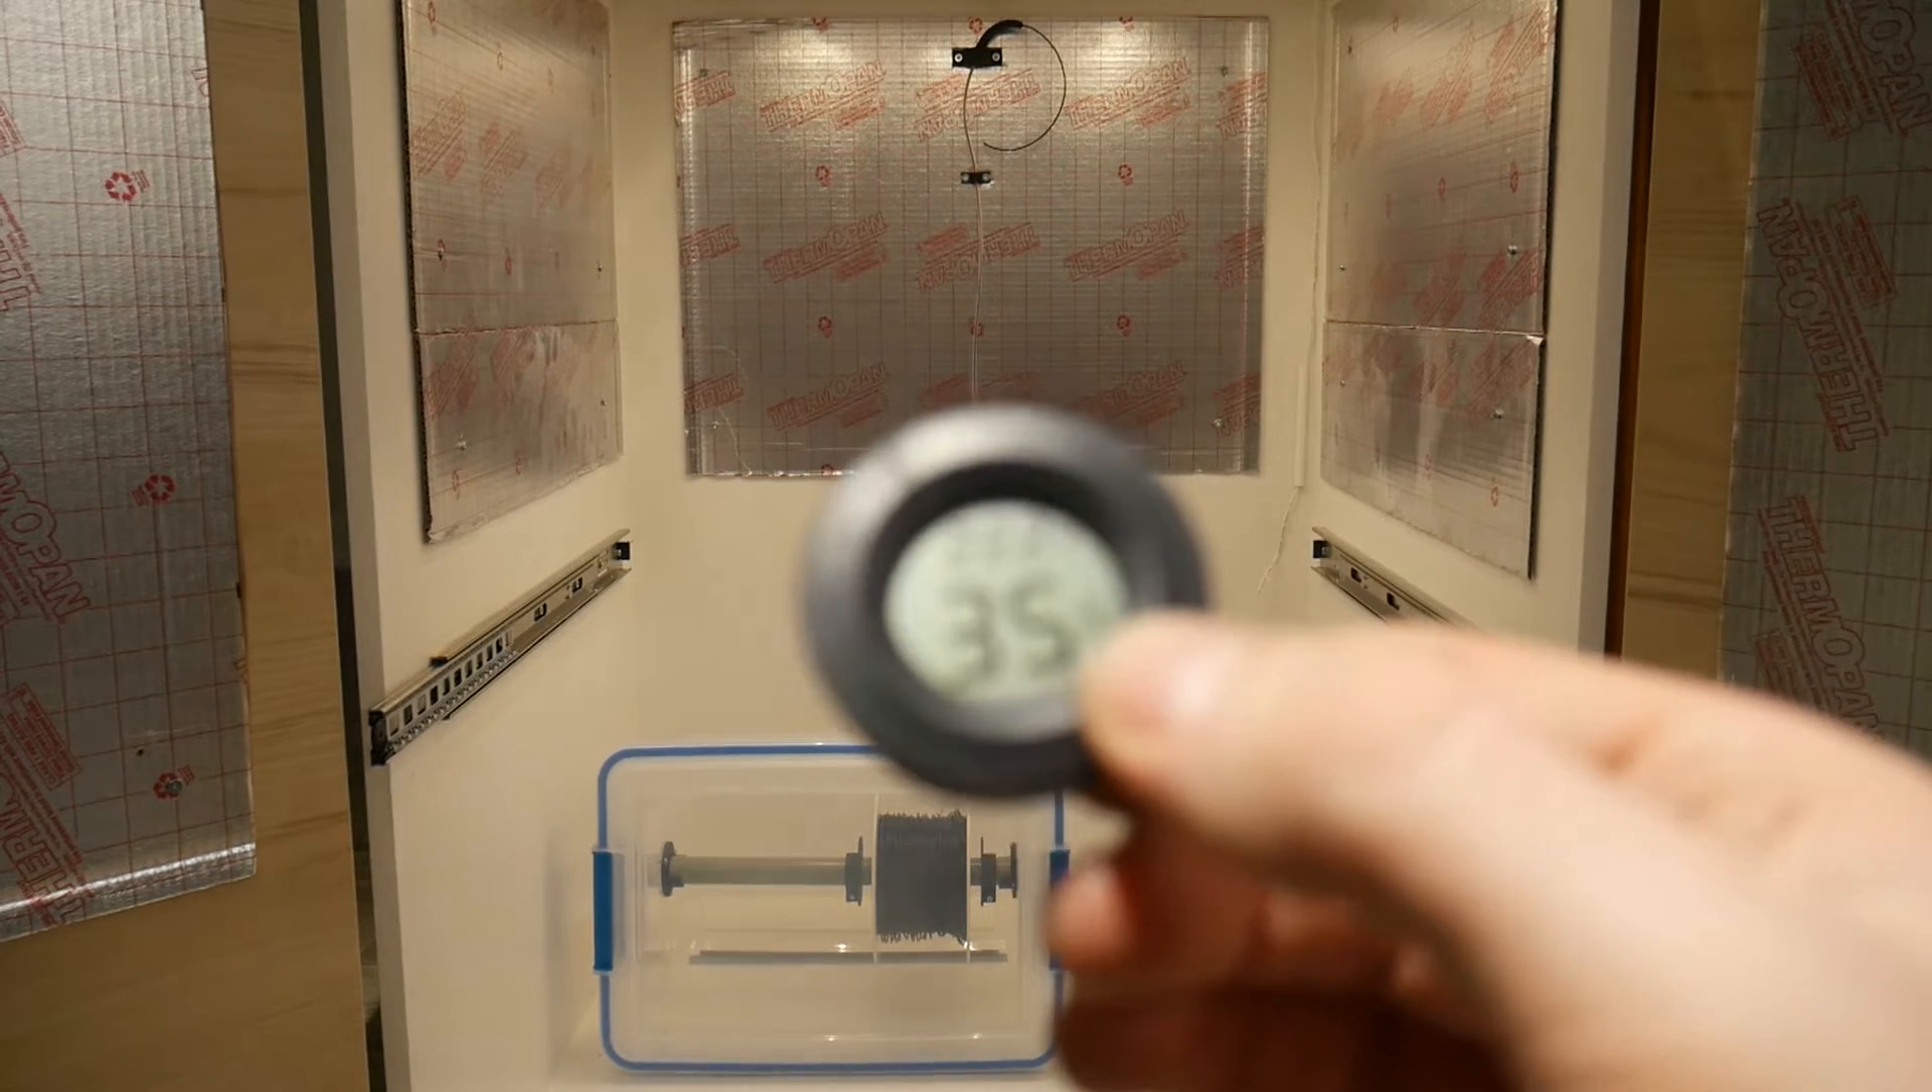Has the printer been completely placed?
No.